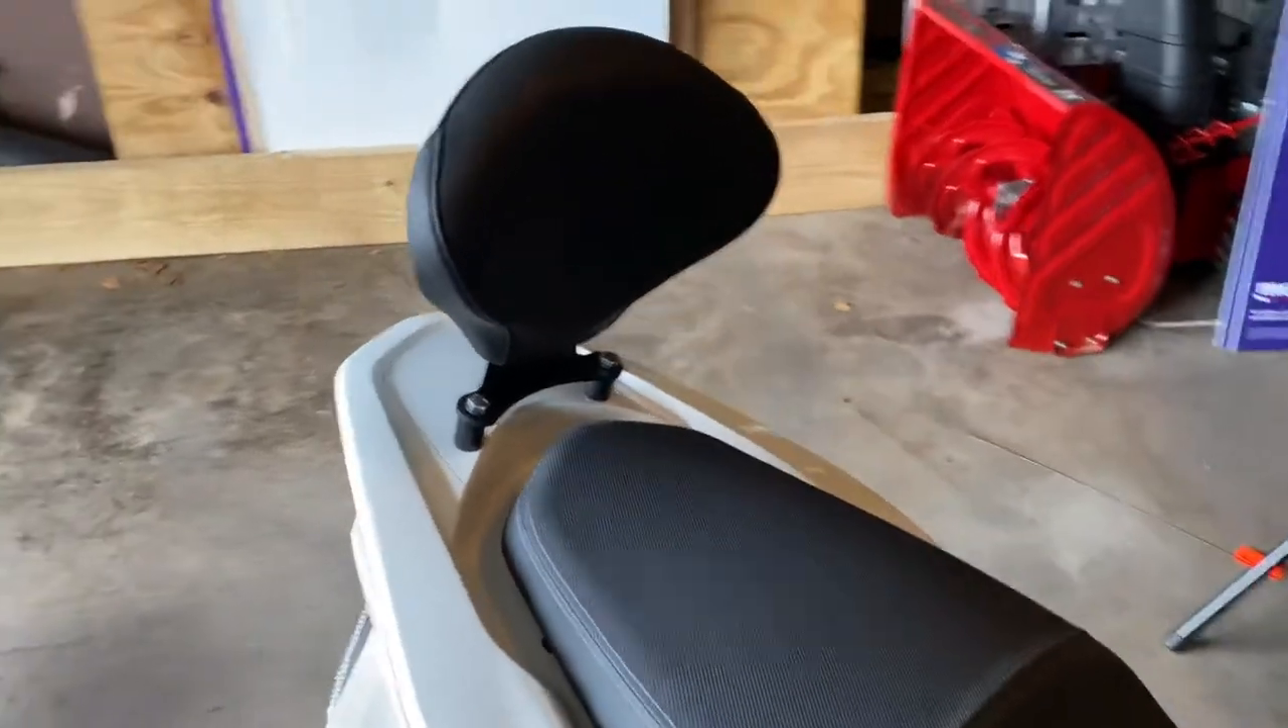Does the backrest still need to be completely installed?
No.